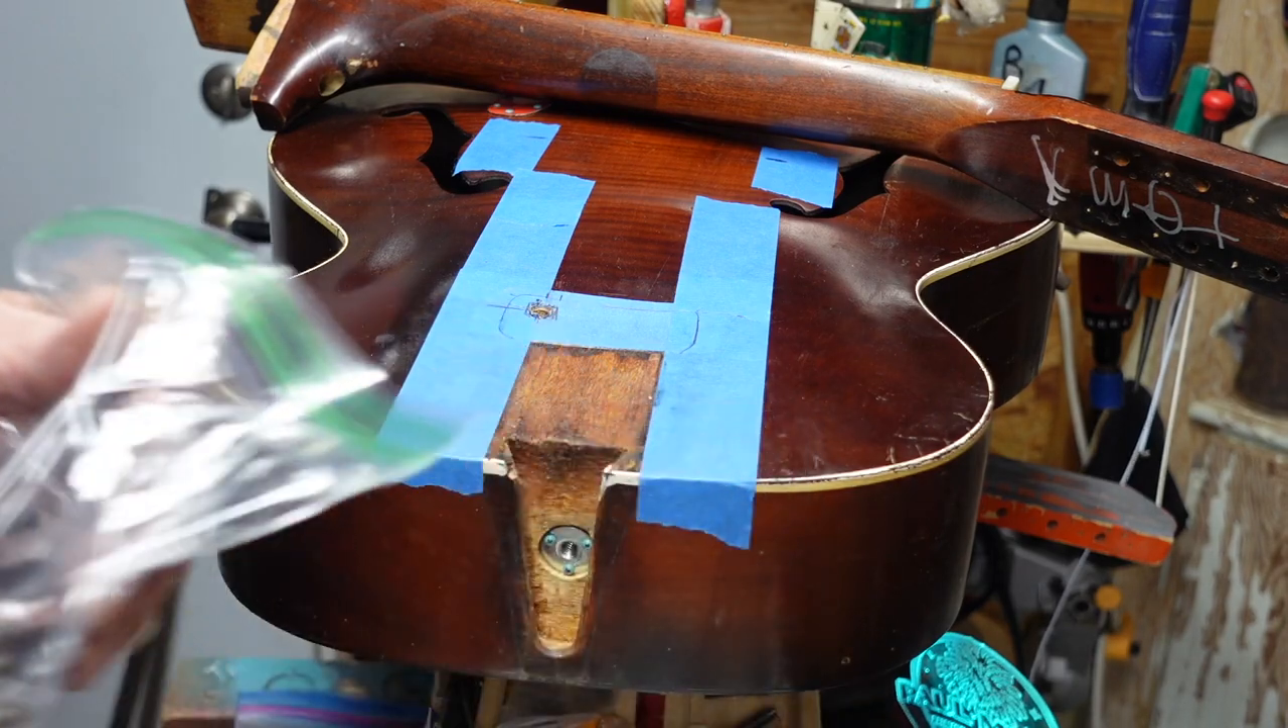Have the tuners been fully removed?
Yes.